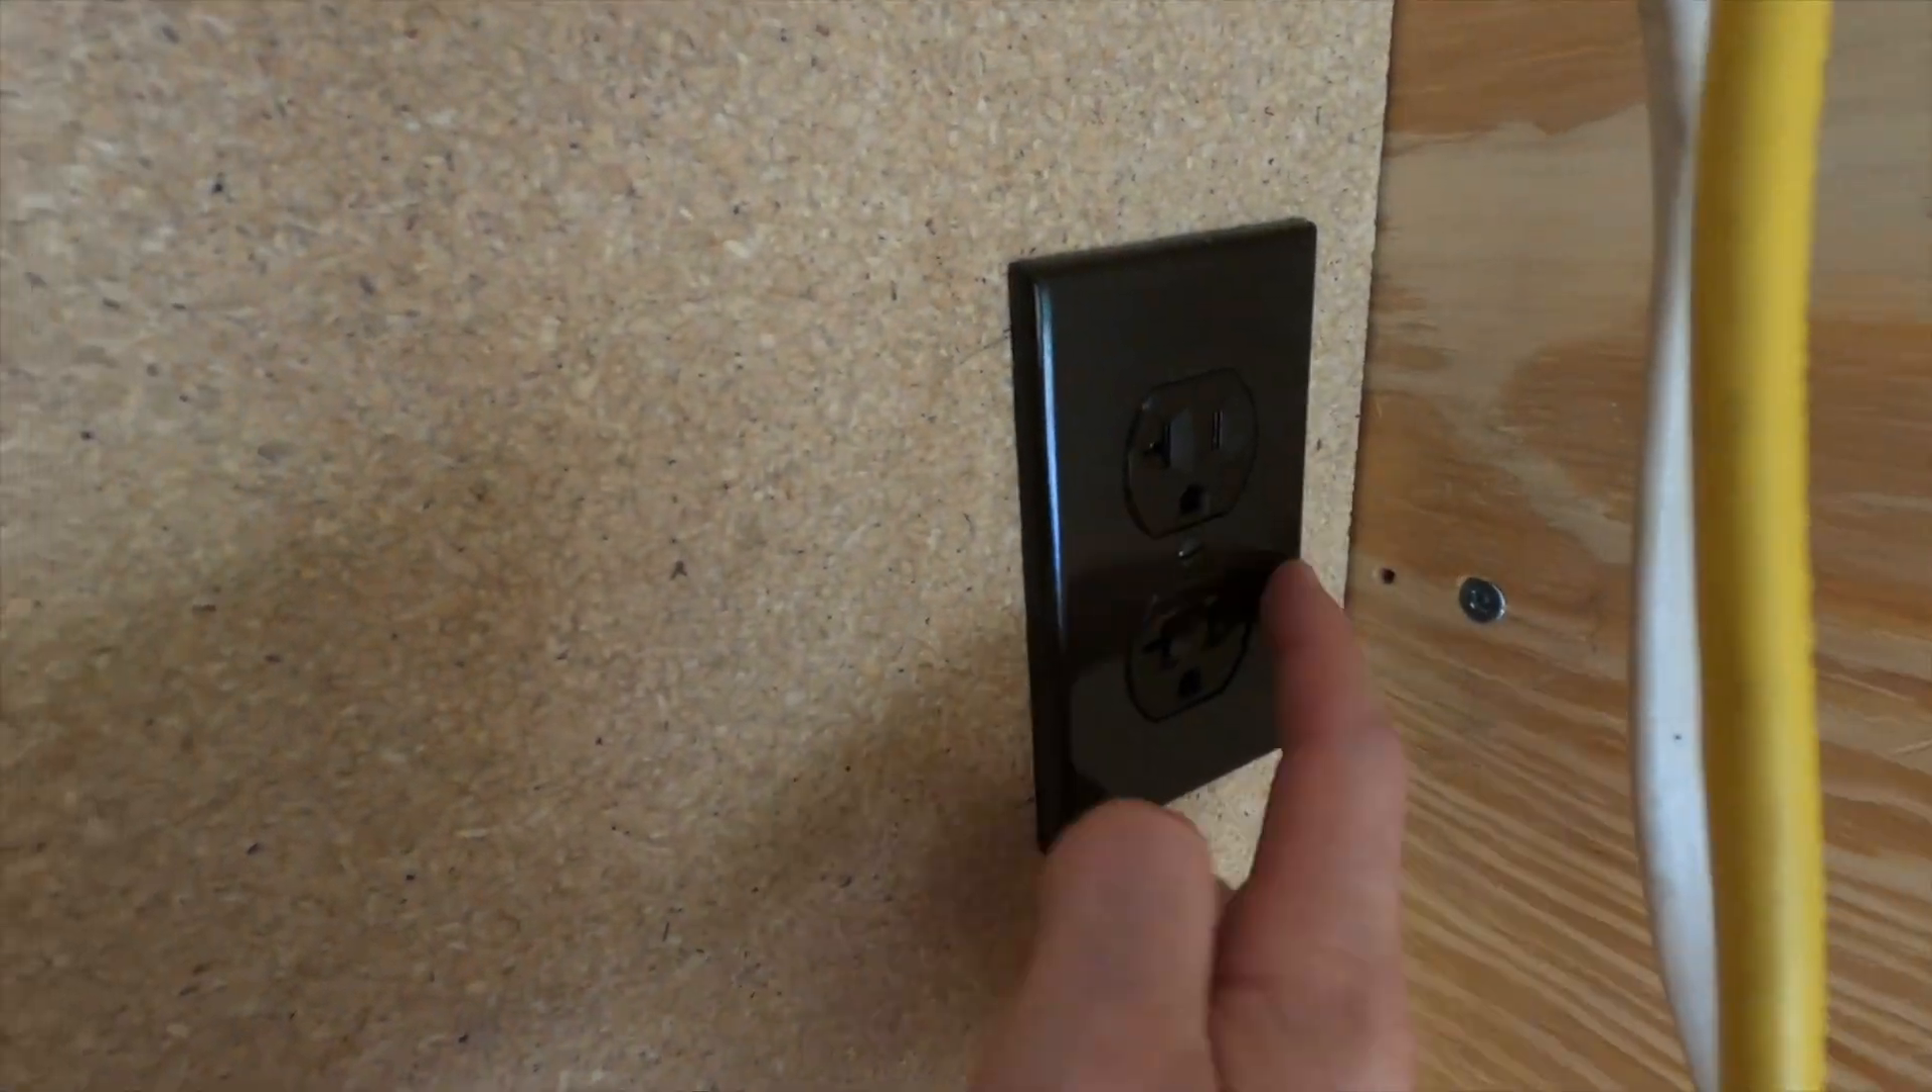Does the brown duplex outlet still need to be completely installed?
No.